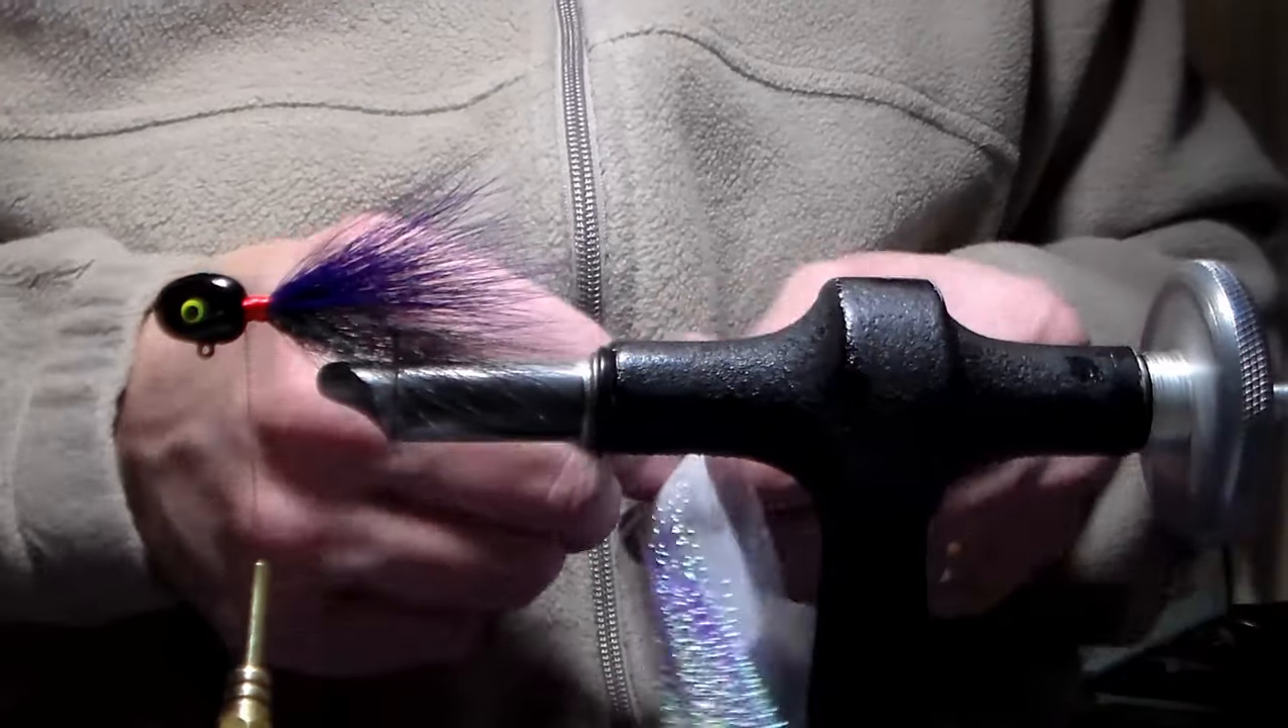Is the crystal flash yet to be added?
Yes.